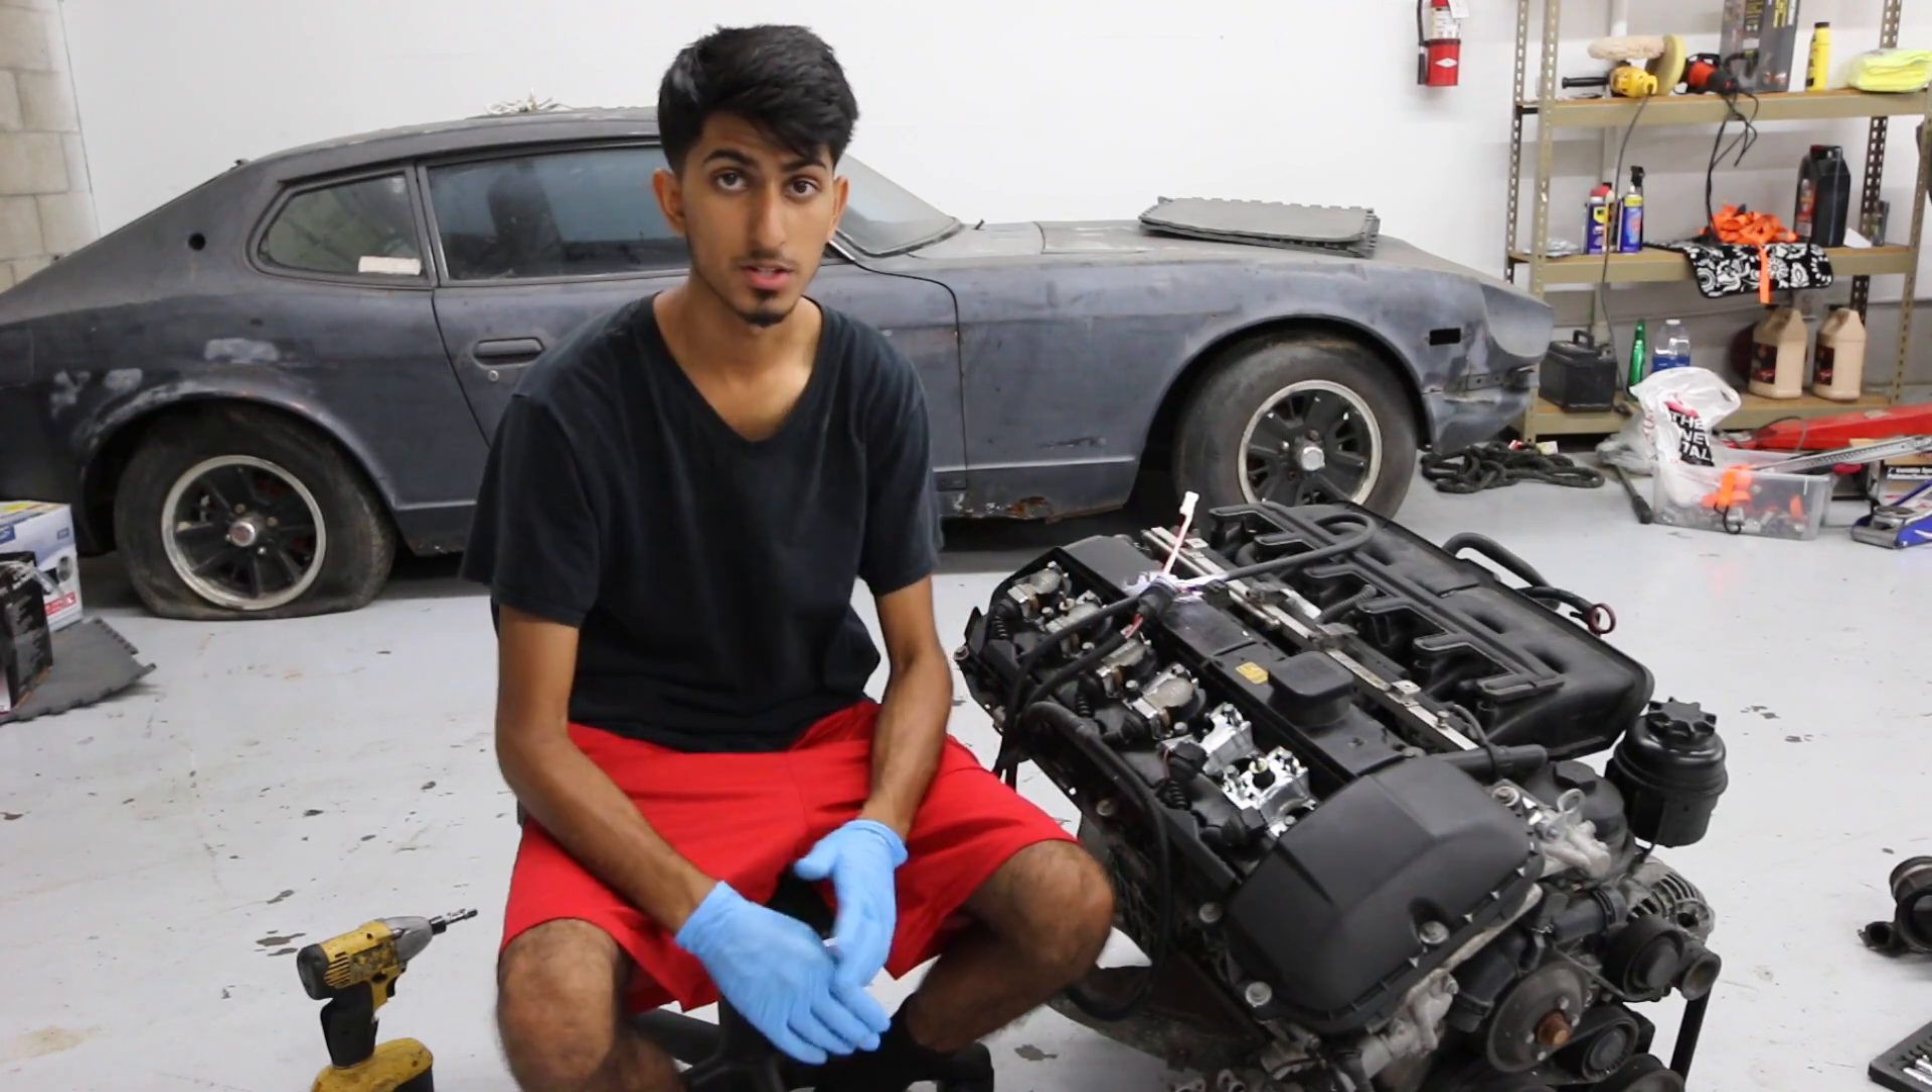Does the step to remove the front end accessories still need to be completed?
Yes.